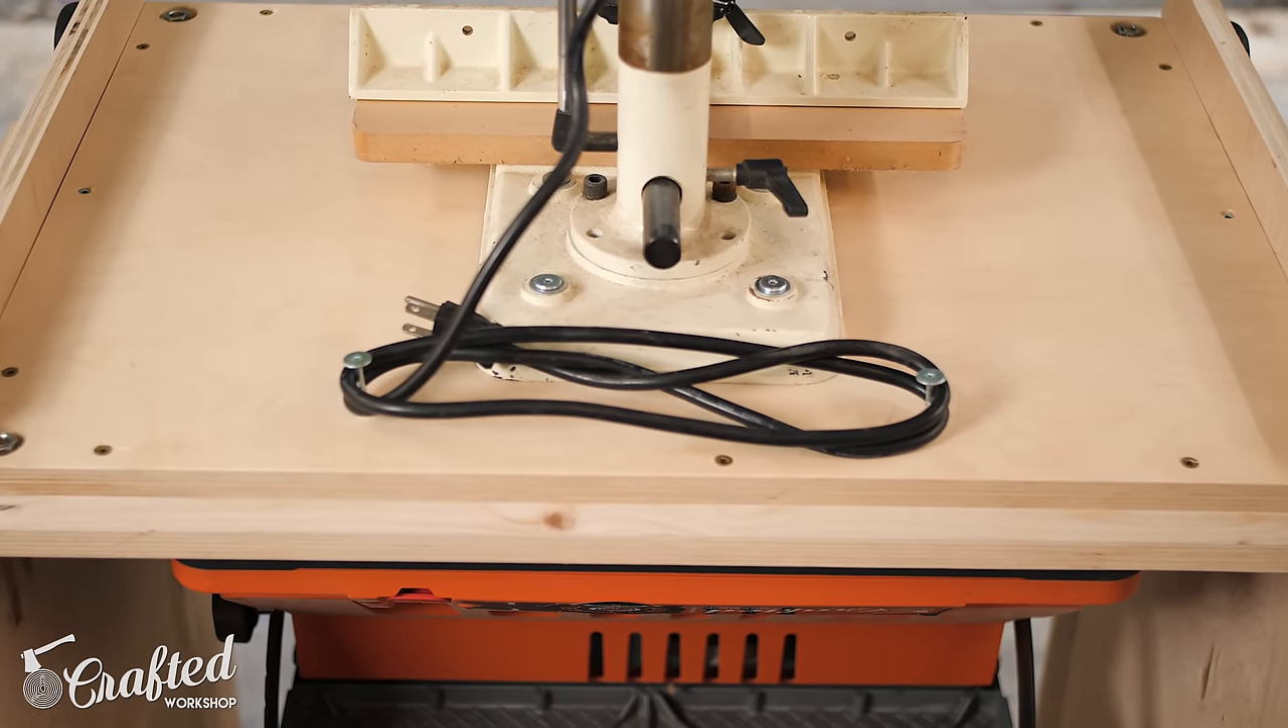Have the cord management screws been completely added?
Yes.